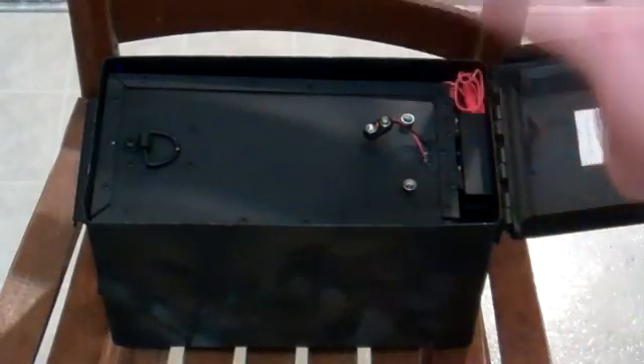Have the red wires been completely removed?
No.